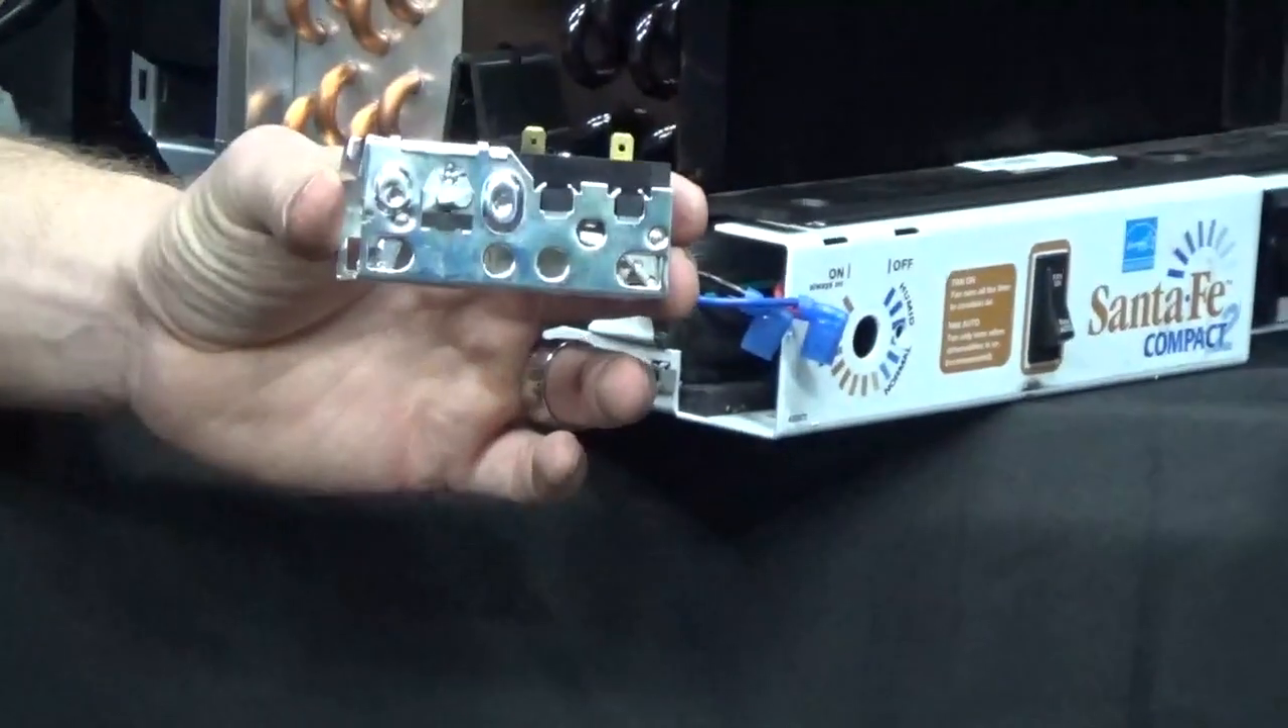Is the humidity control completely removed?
Yes.